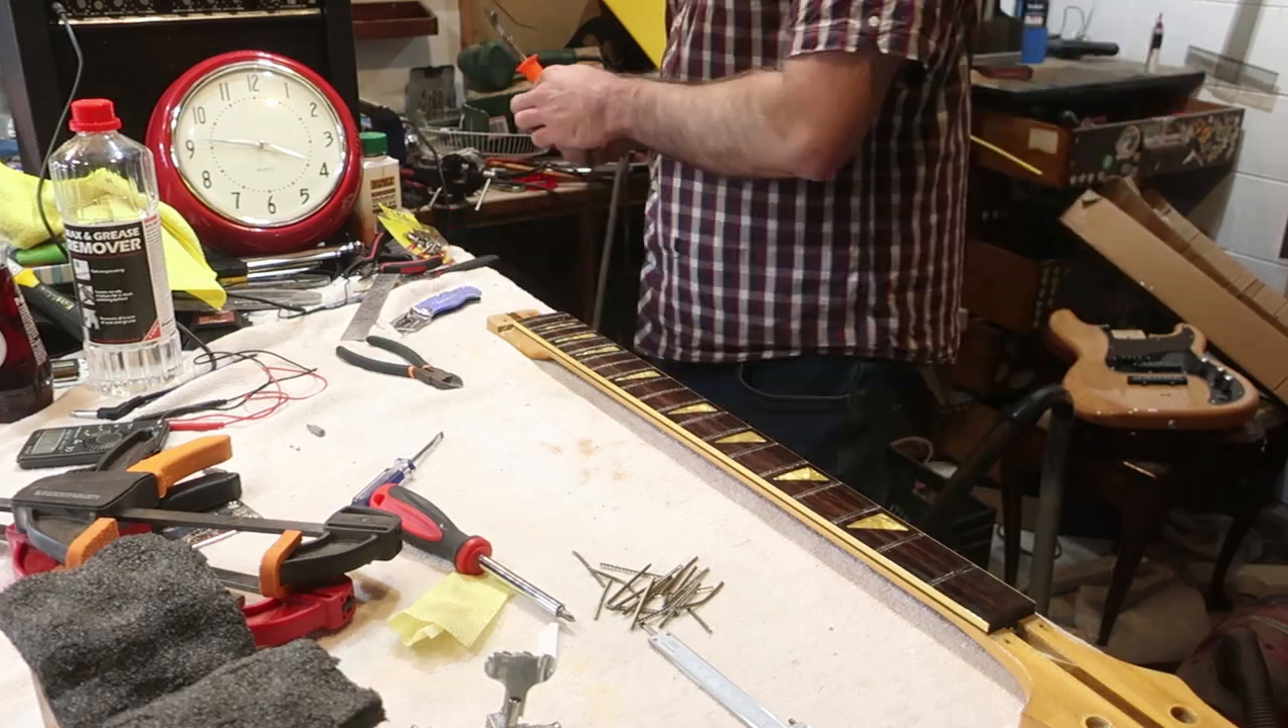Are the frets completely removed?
Yes.